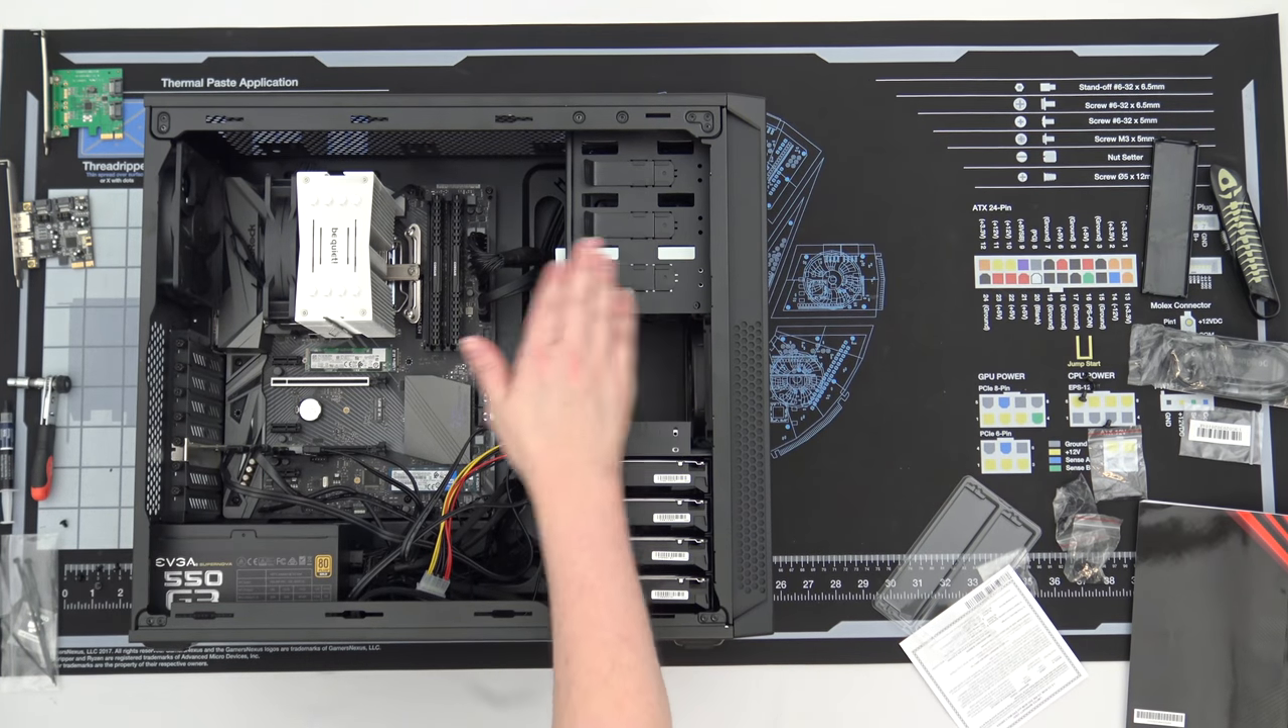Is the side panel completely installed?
No.